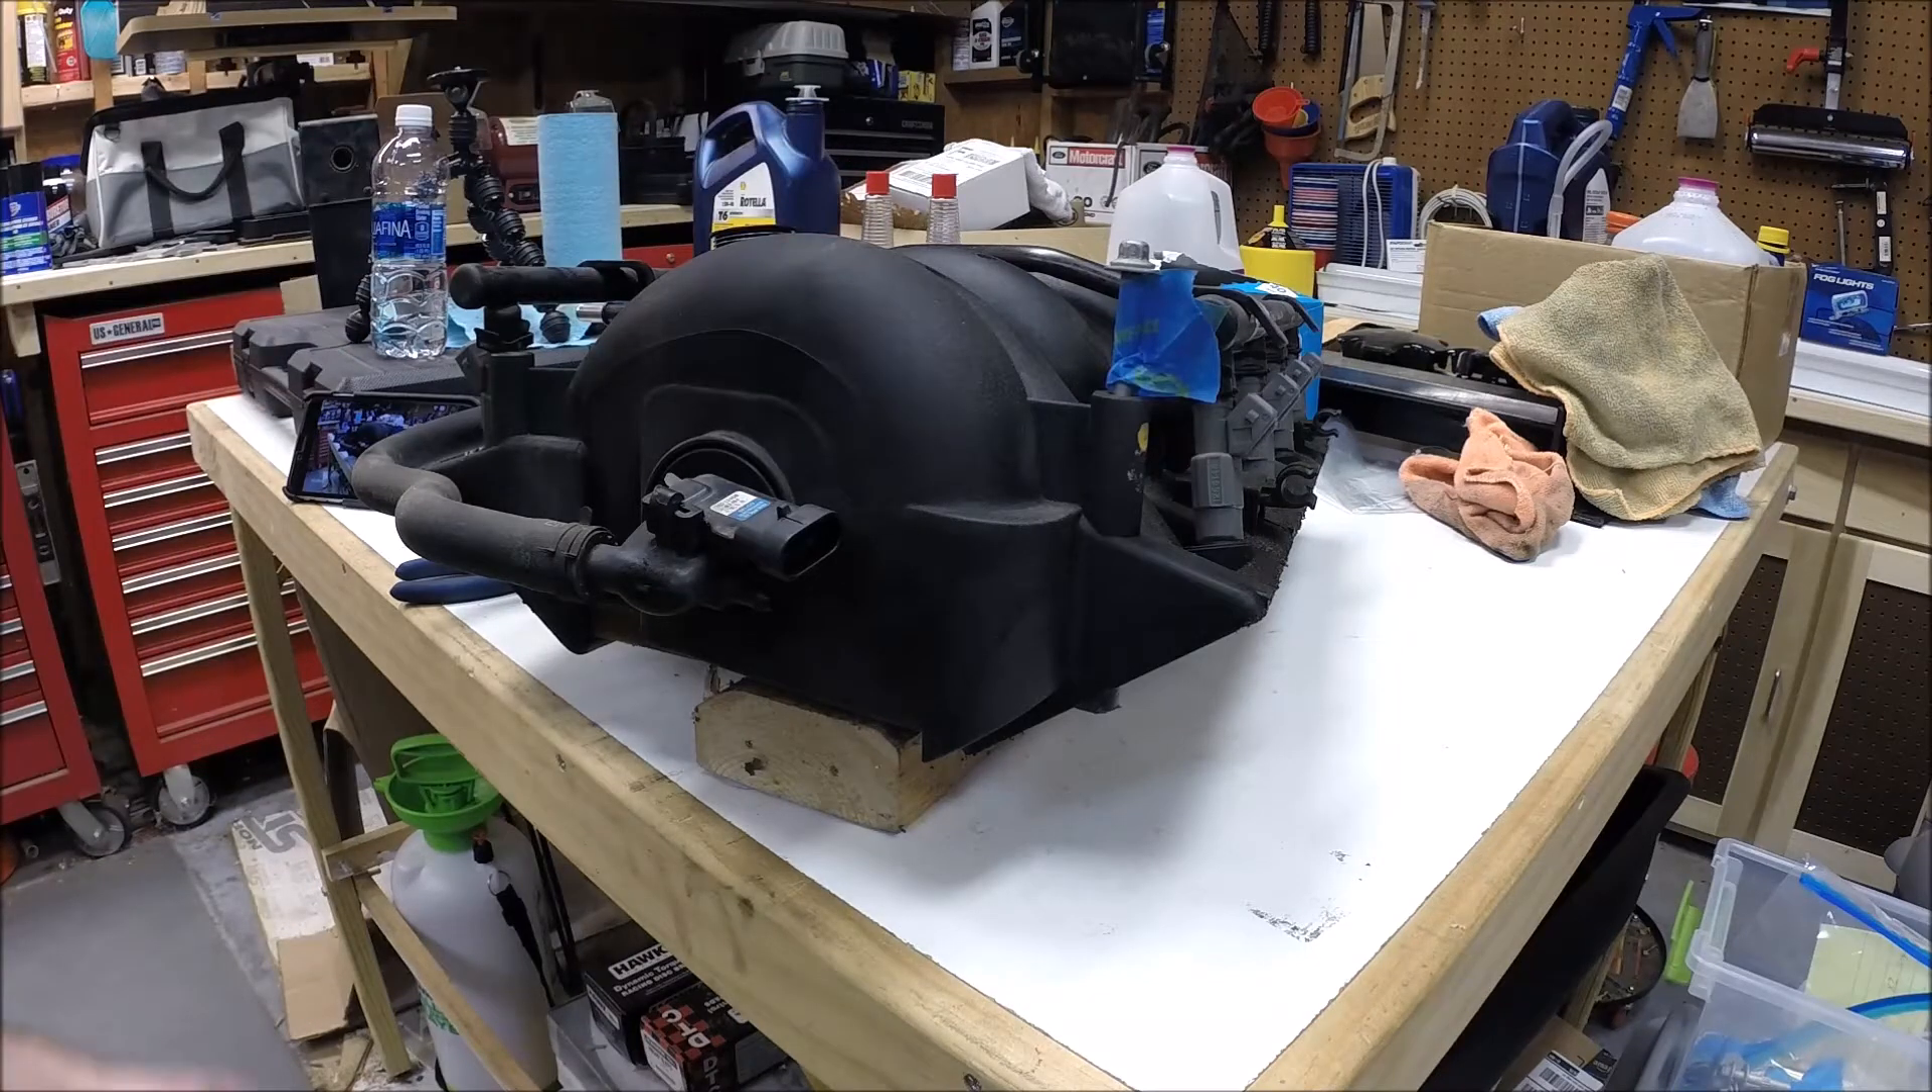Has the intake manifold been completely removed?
Yes.